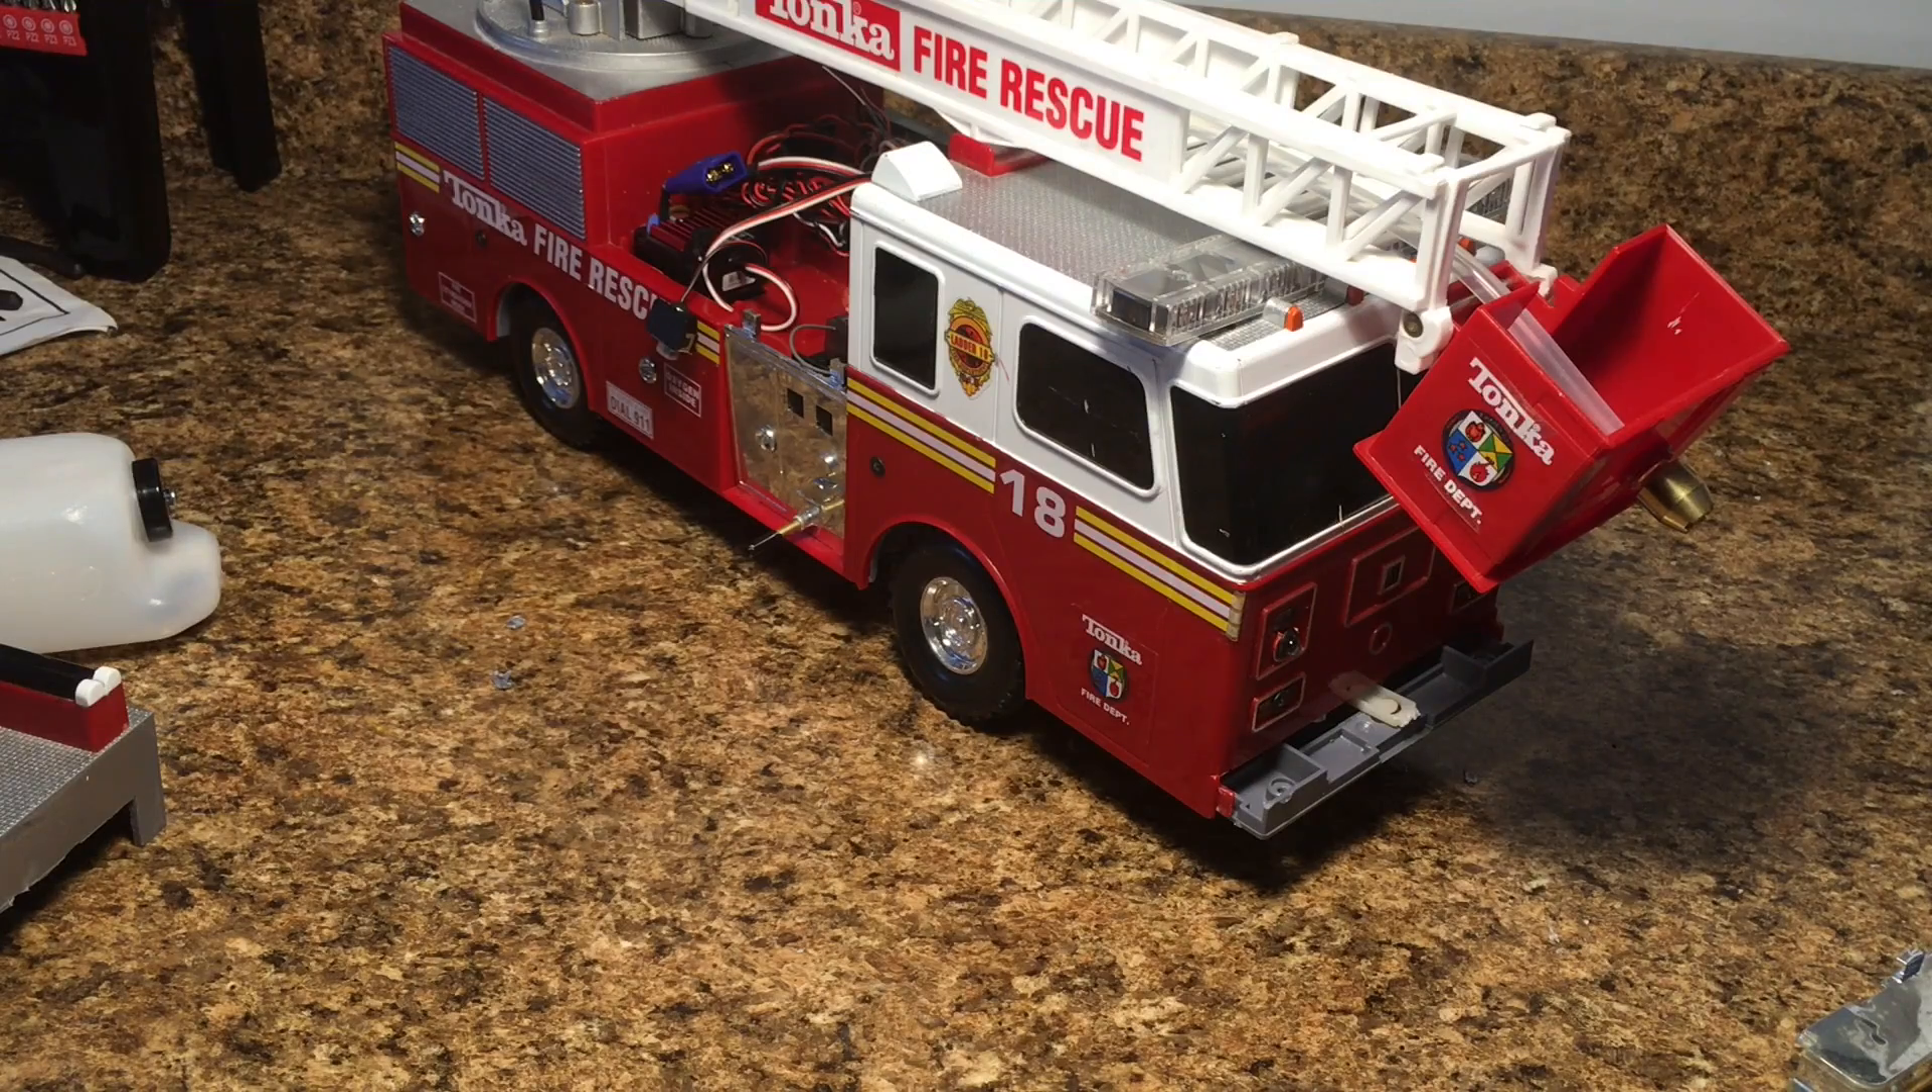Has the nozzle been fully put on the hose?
Yes.